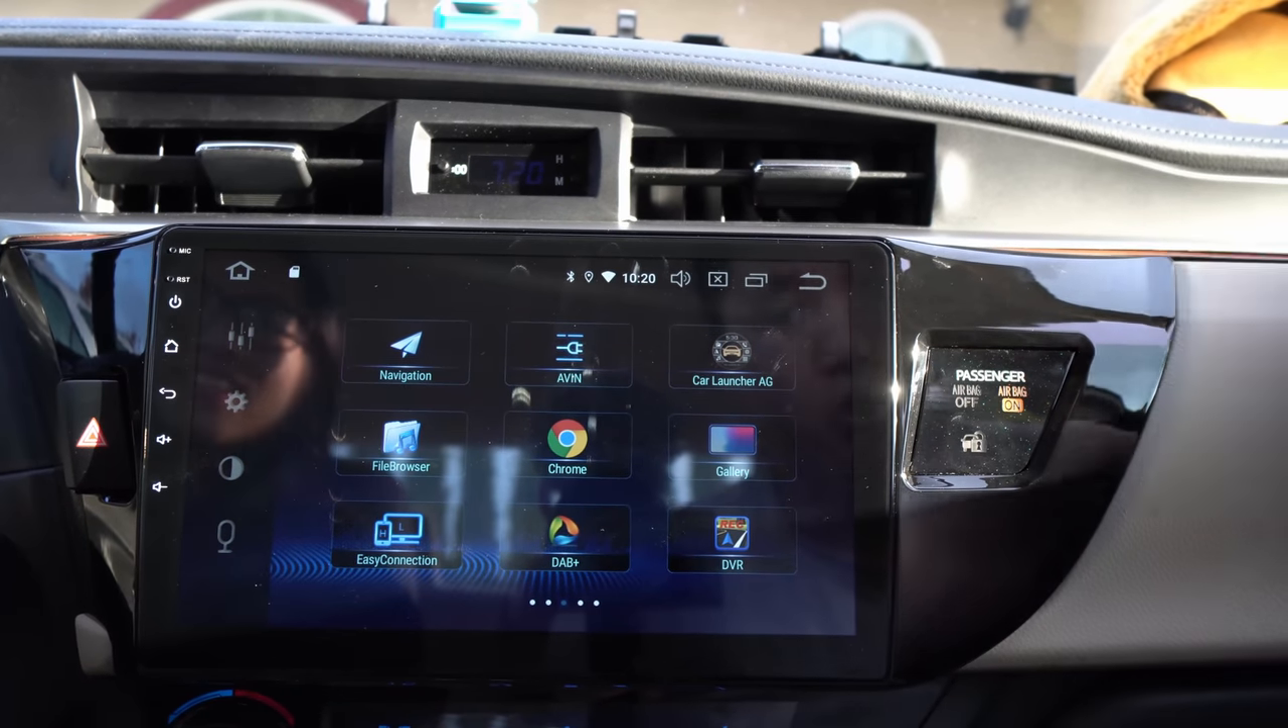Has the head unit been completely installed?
Yes.